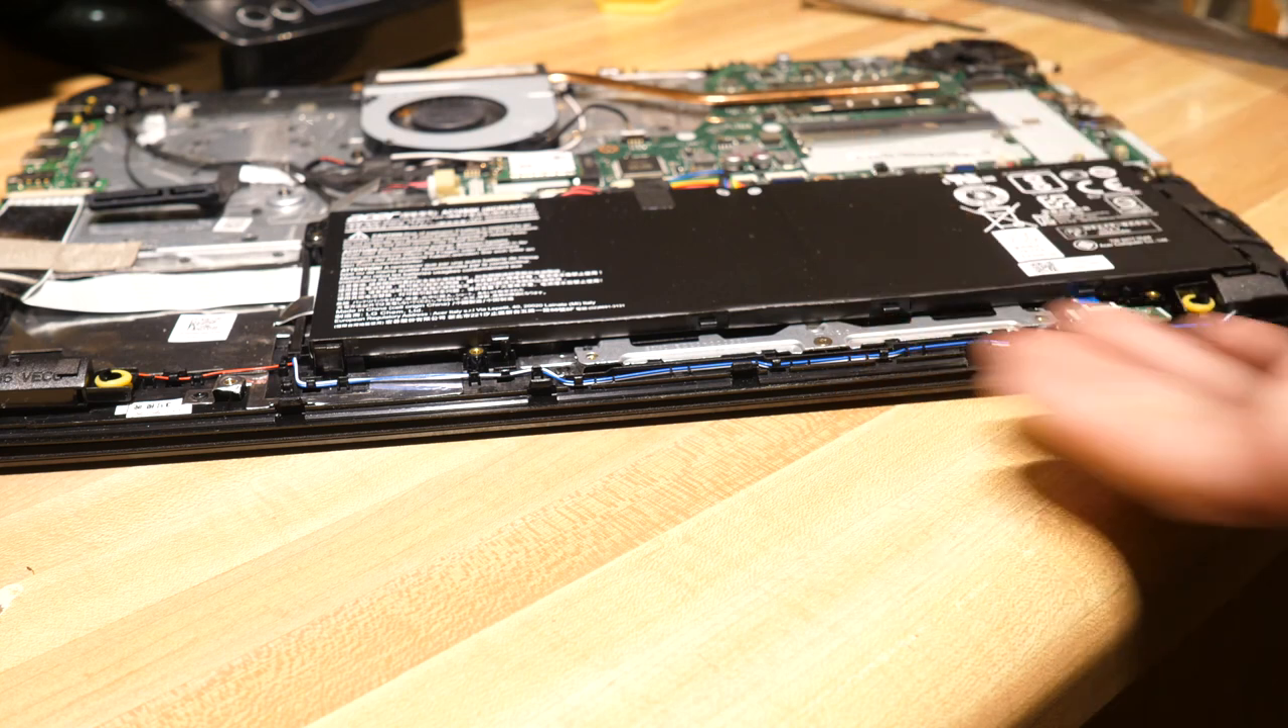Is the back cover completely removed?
Yes.